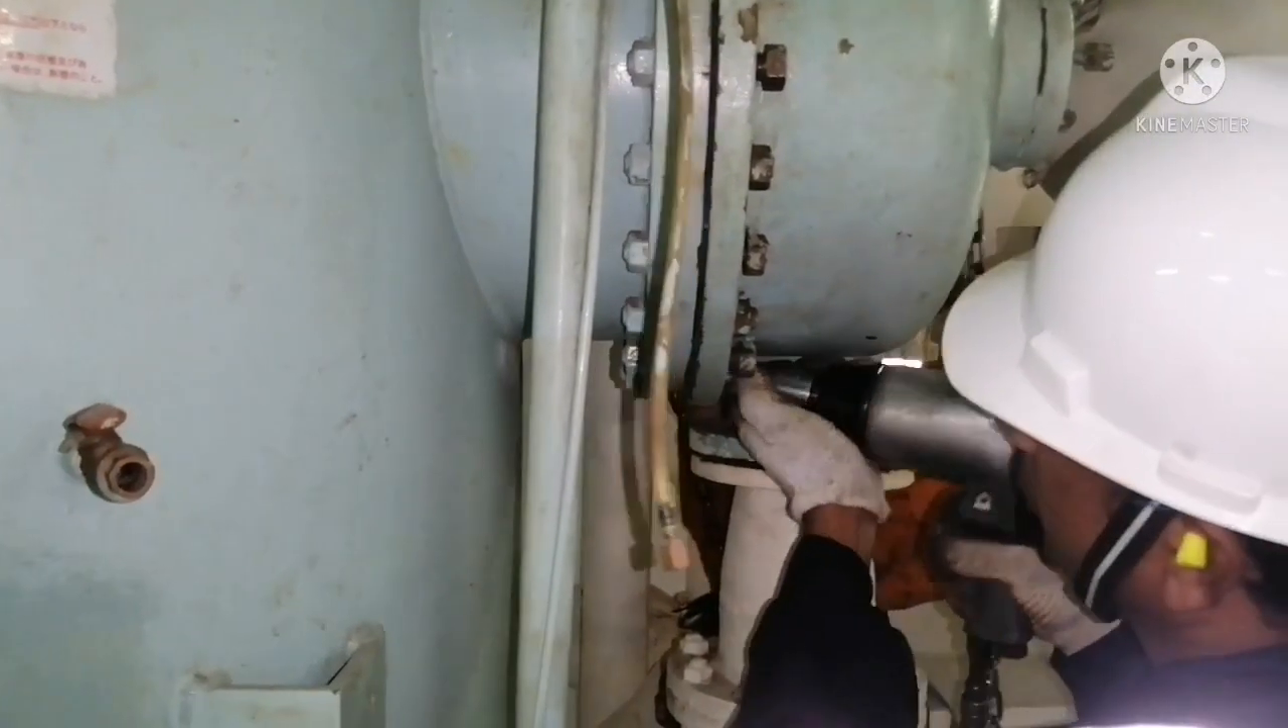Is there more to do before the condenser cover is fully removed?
Yes.